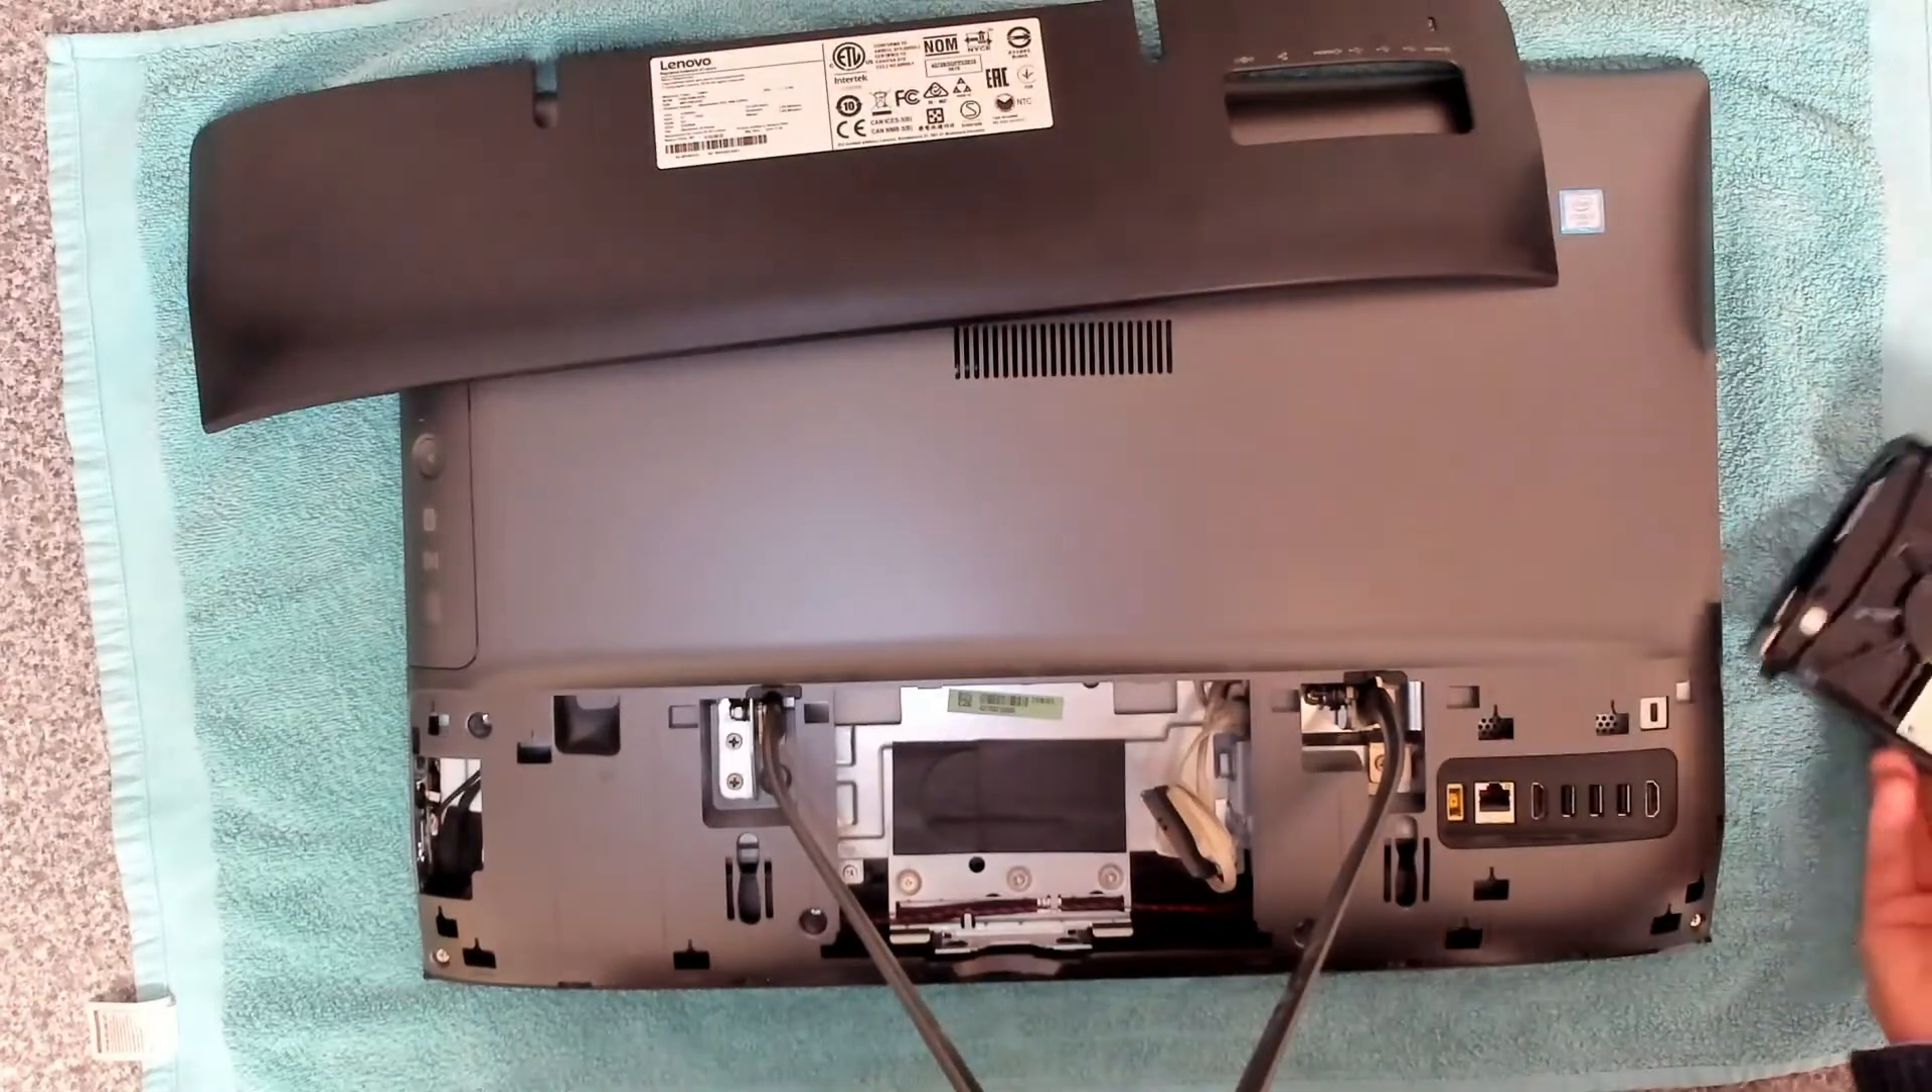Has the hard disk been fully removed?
Yes.